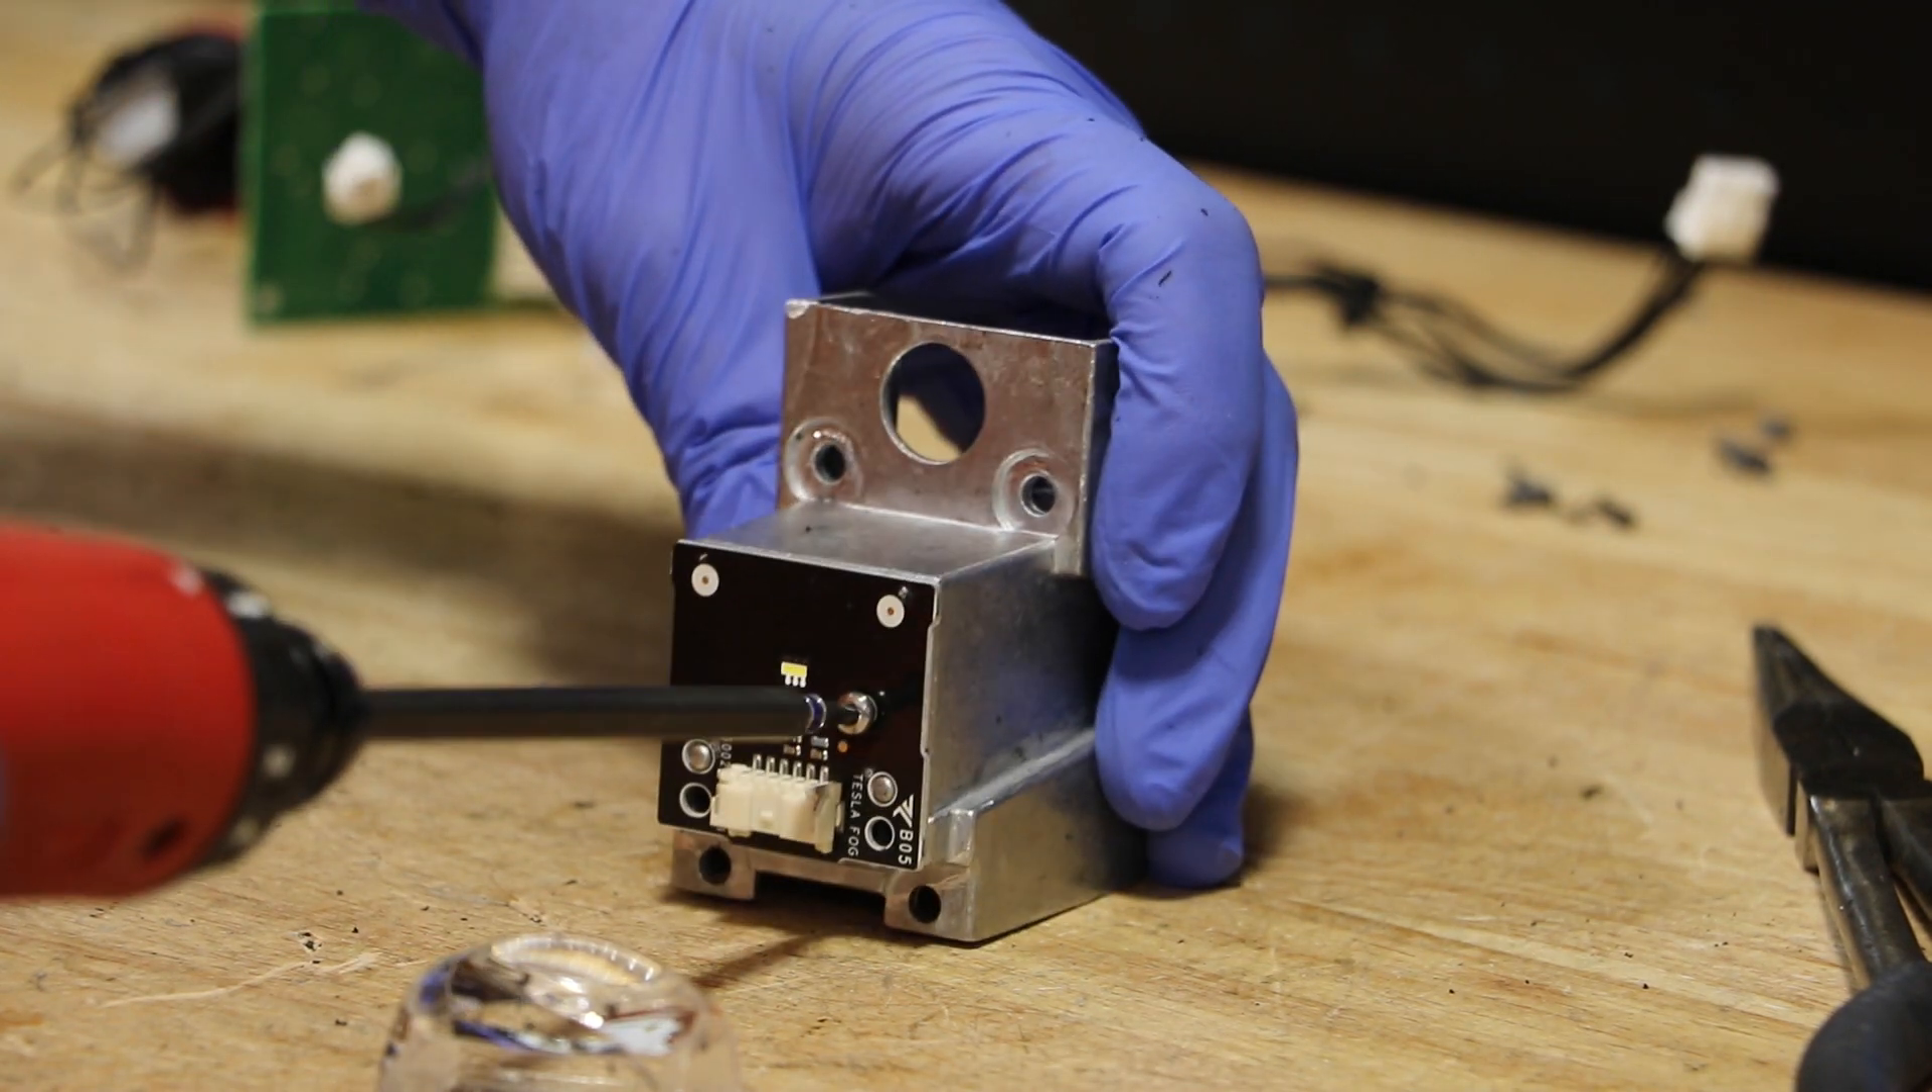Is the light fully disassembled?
No.